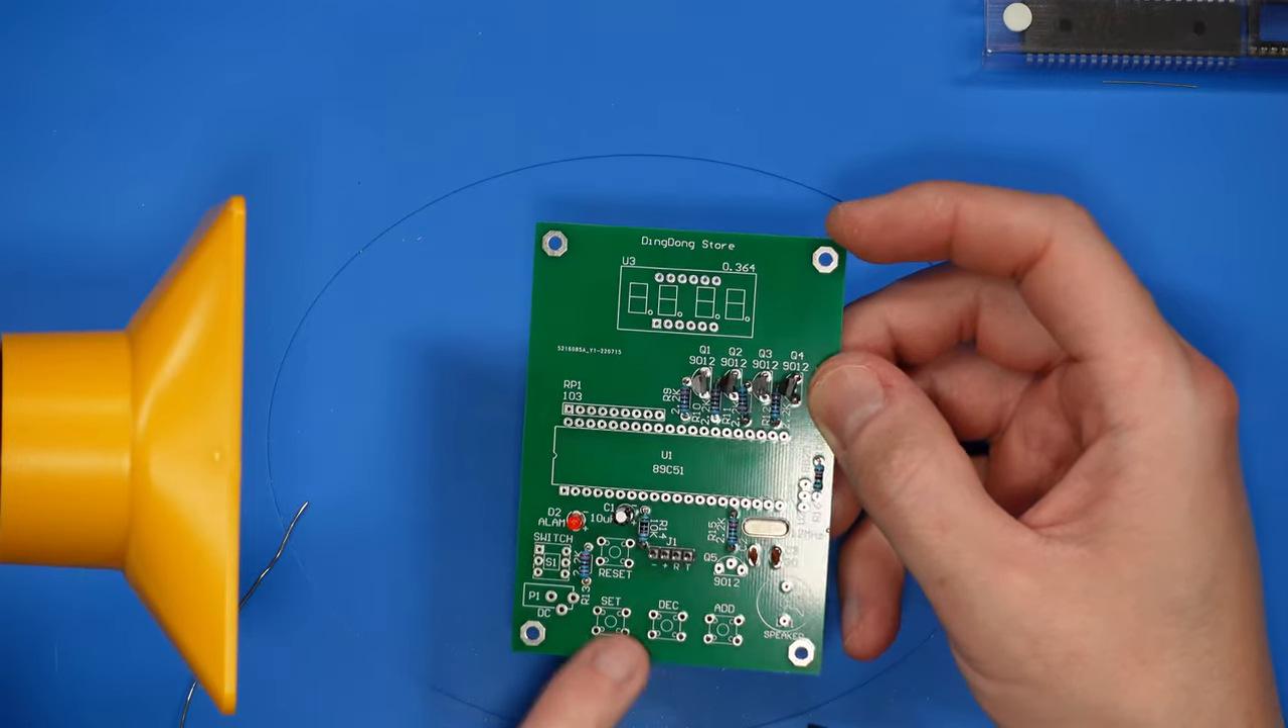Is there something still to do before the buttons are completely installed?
Yes.